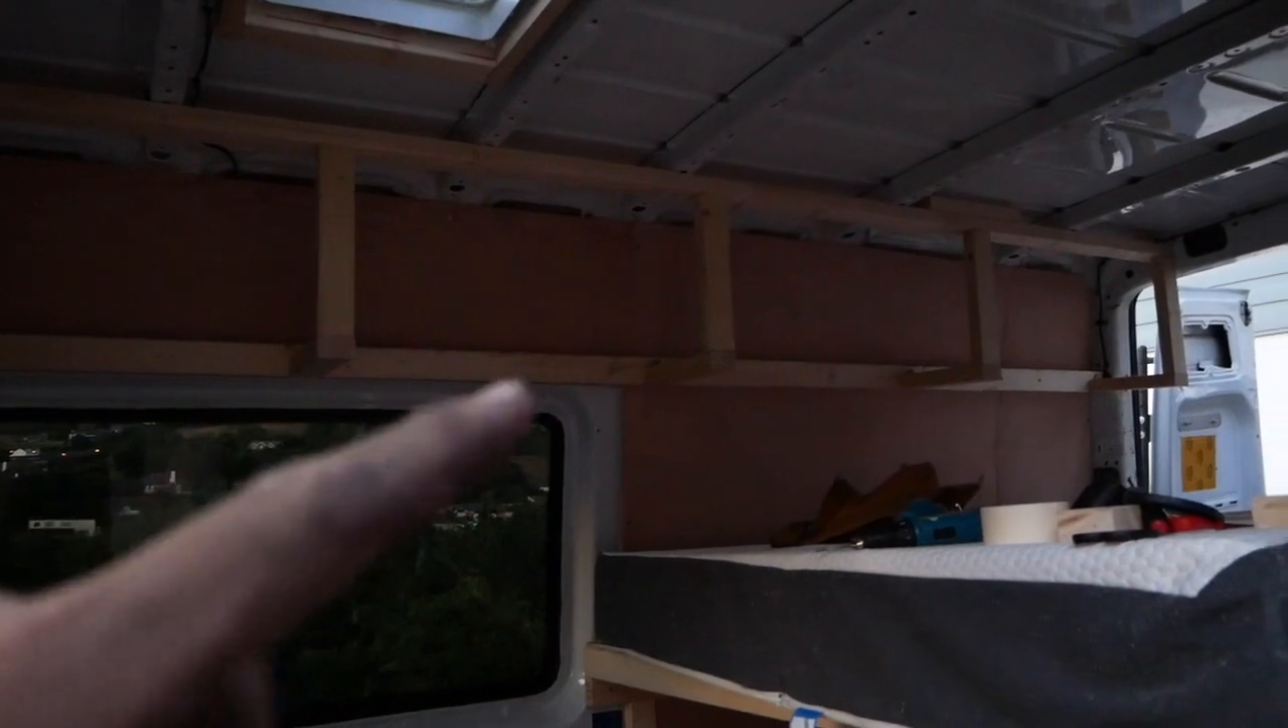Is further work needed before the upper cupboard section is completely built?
Yes.